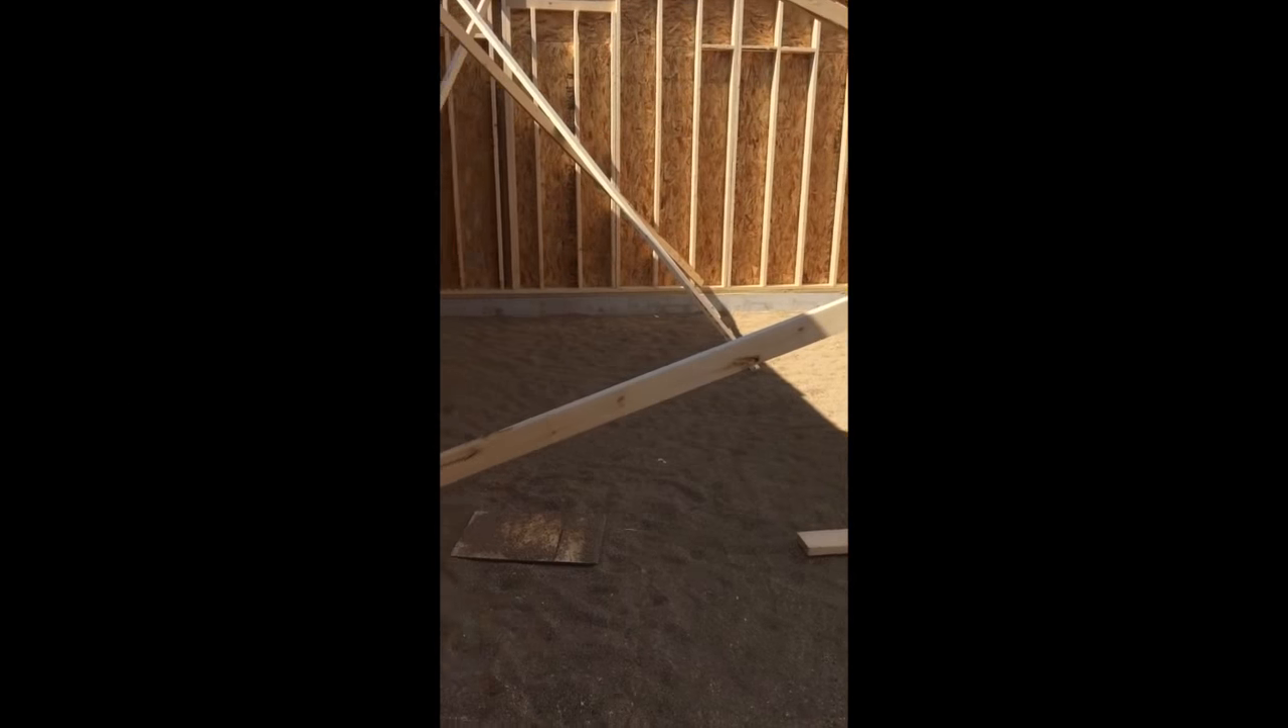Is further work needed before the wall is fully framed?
No.